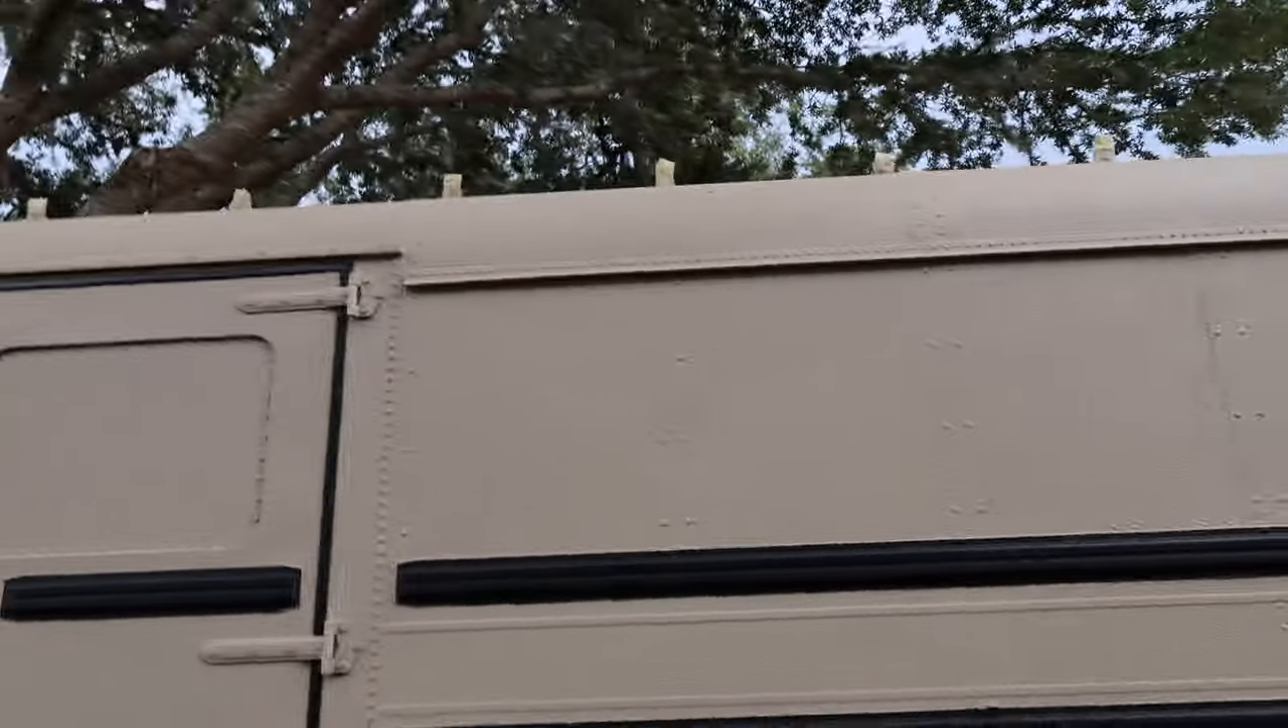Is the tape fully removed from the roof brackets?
No.